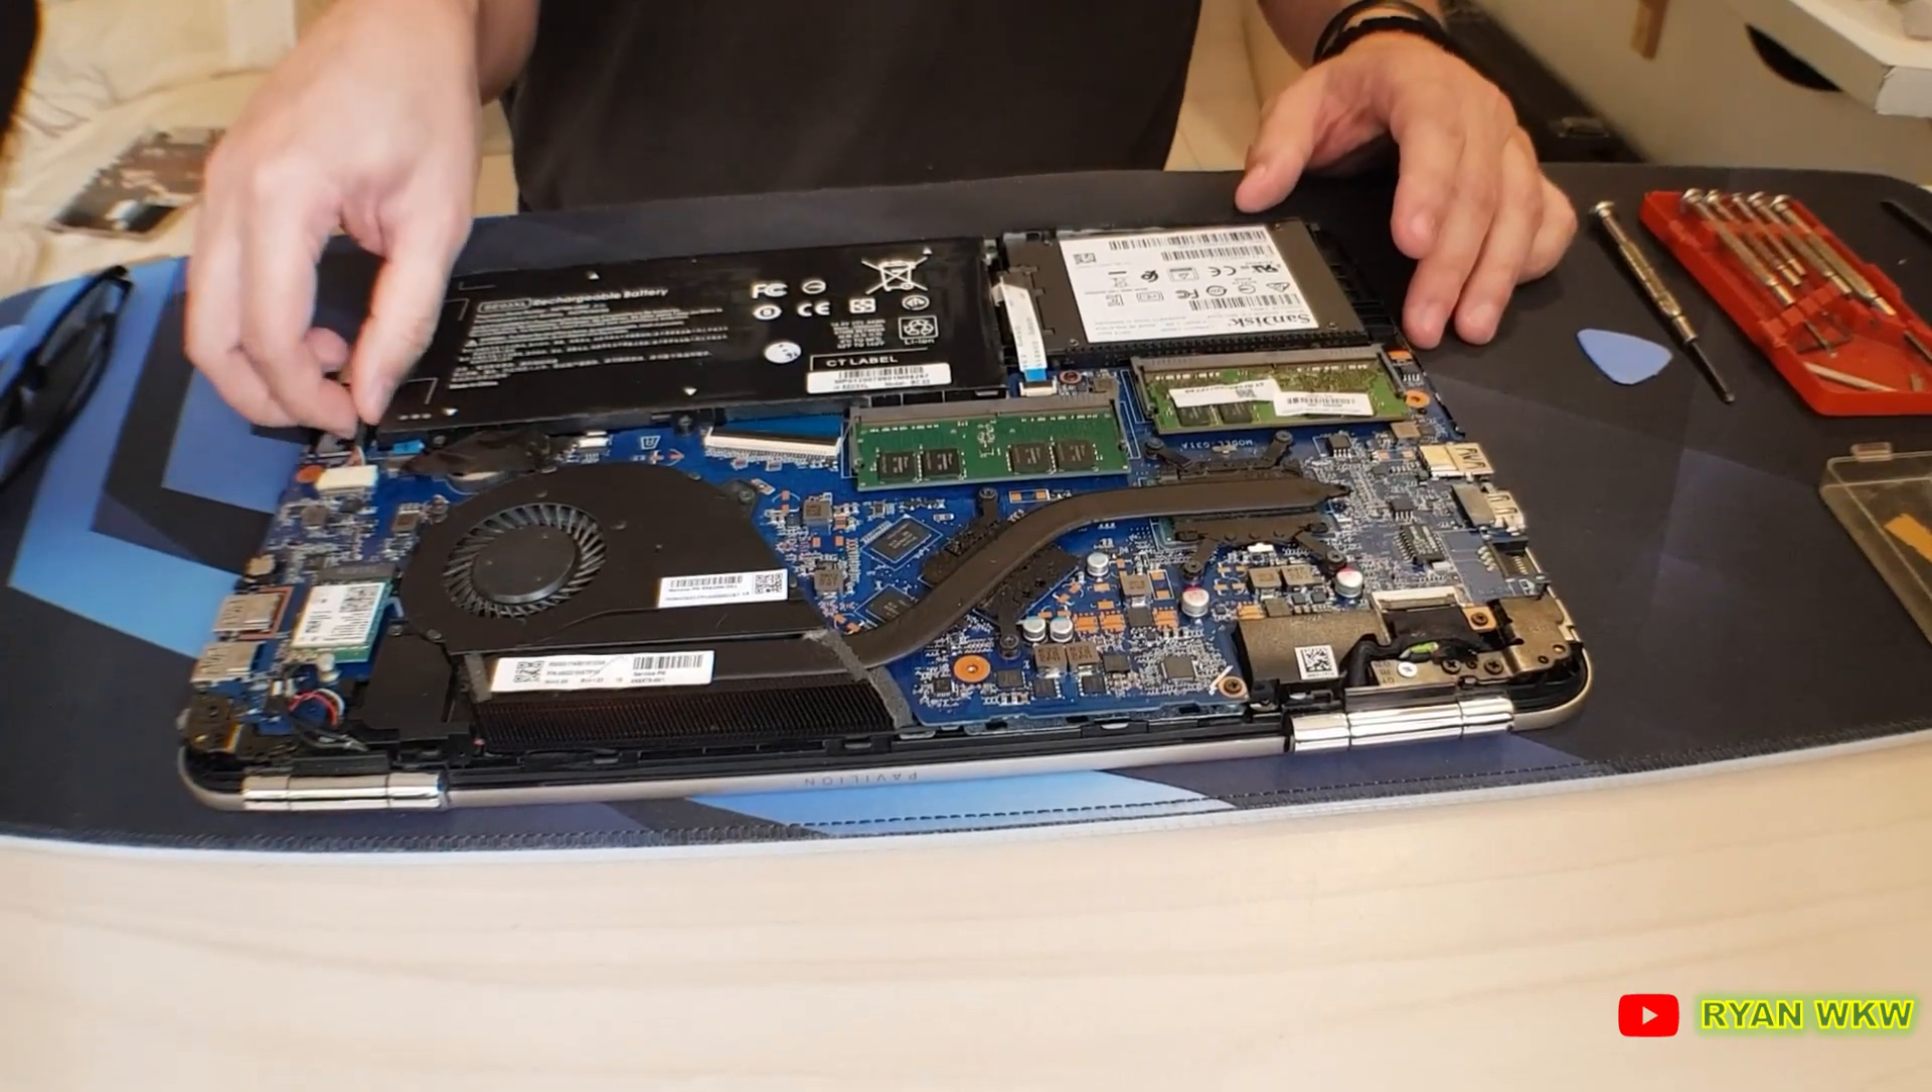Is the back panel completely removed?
Yes.